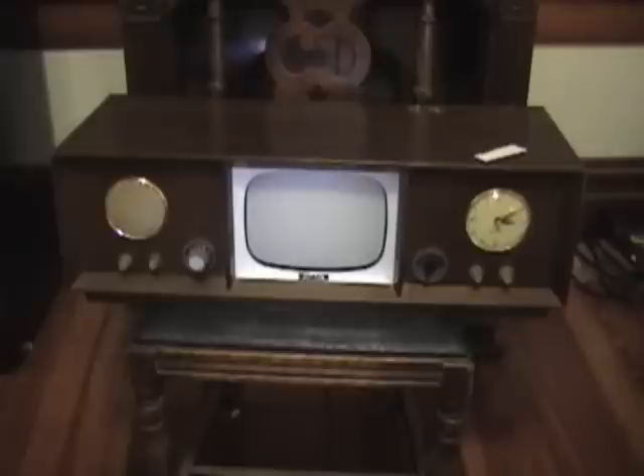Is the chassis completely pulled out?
No.